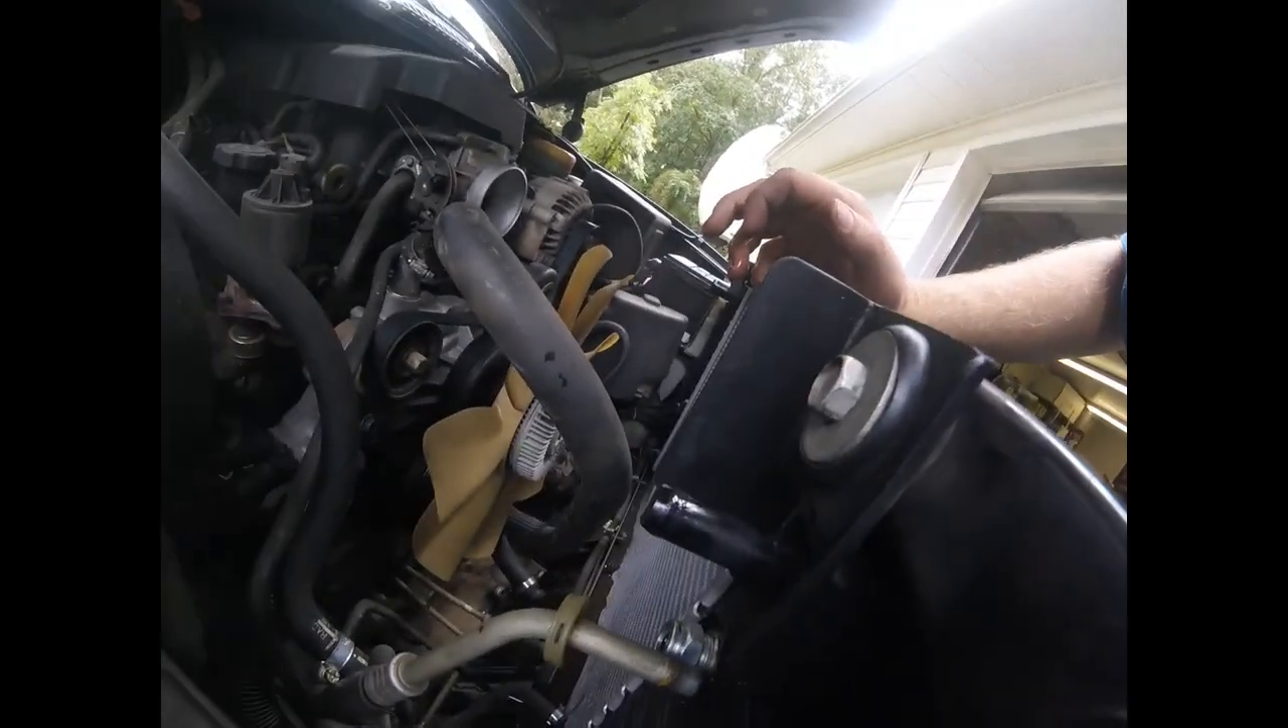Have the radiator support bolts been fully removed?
No.